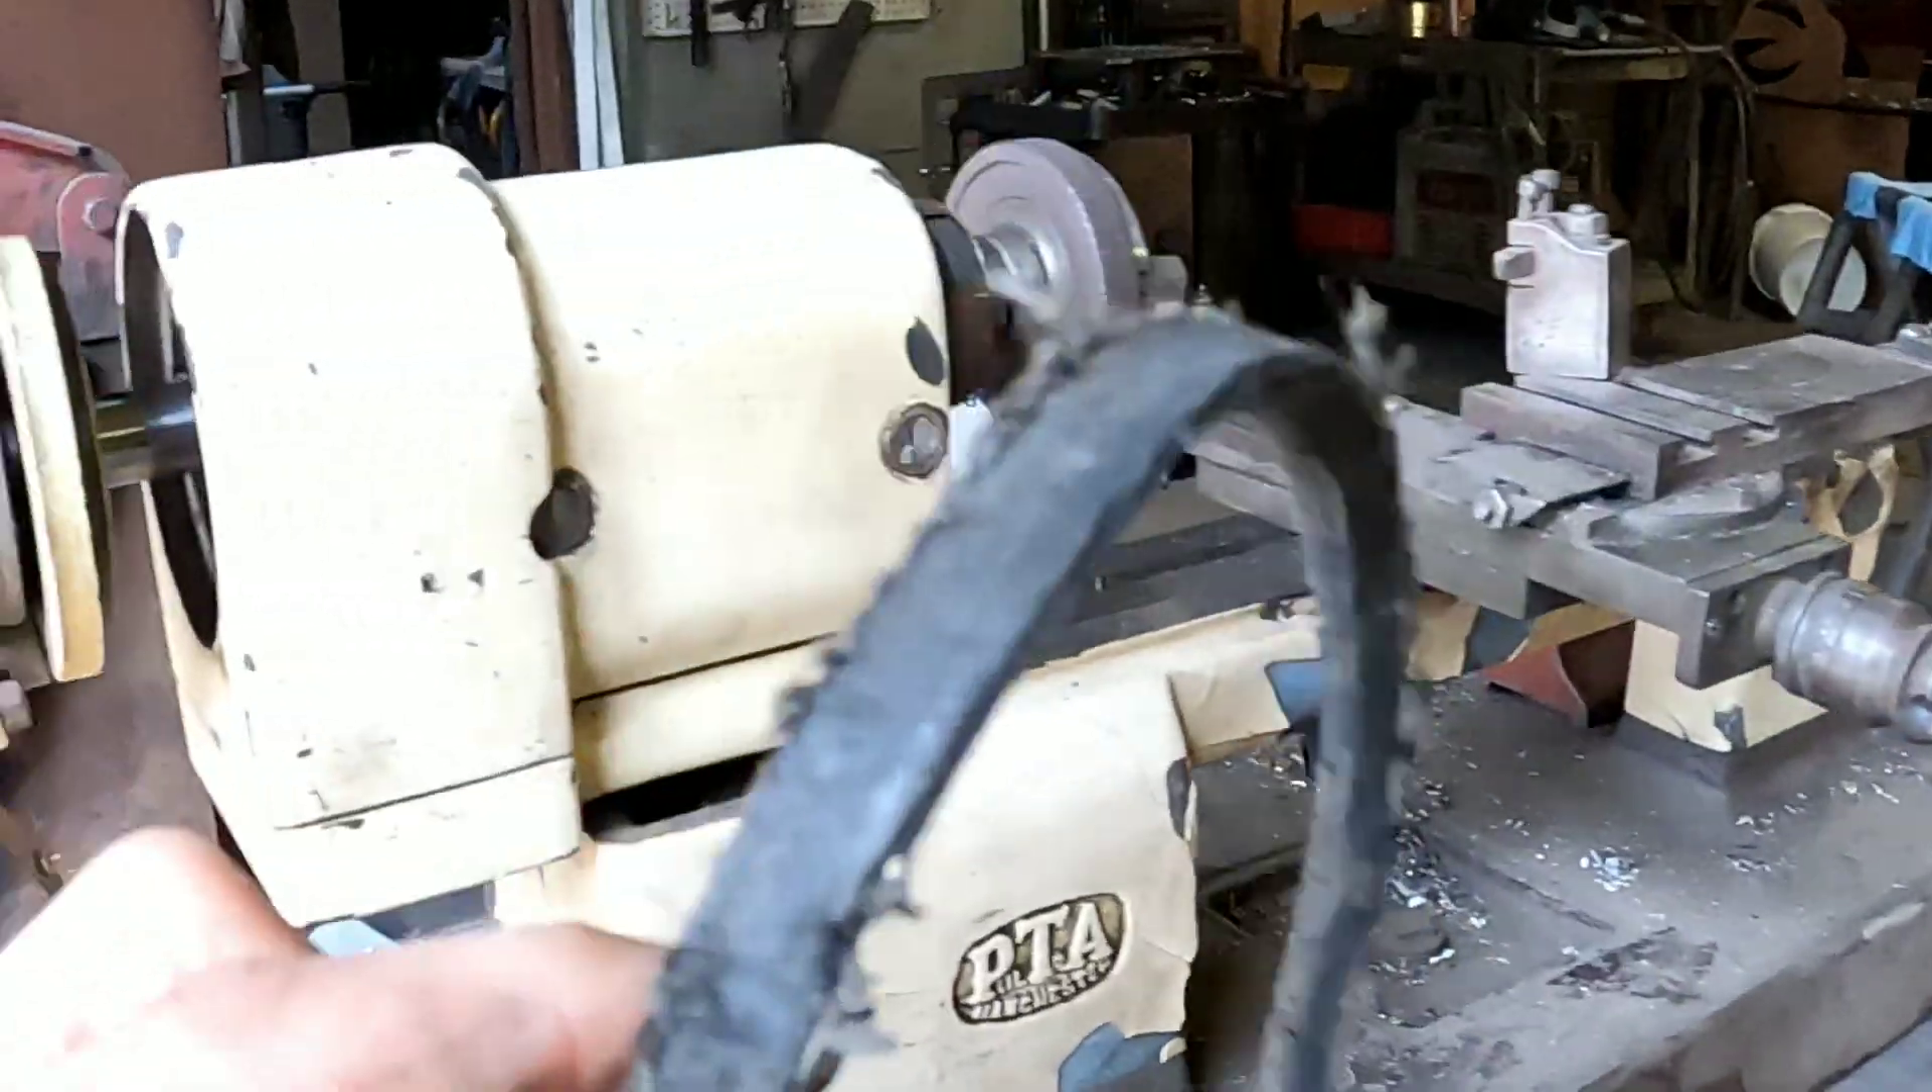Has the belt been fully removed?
Yes.